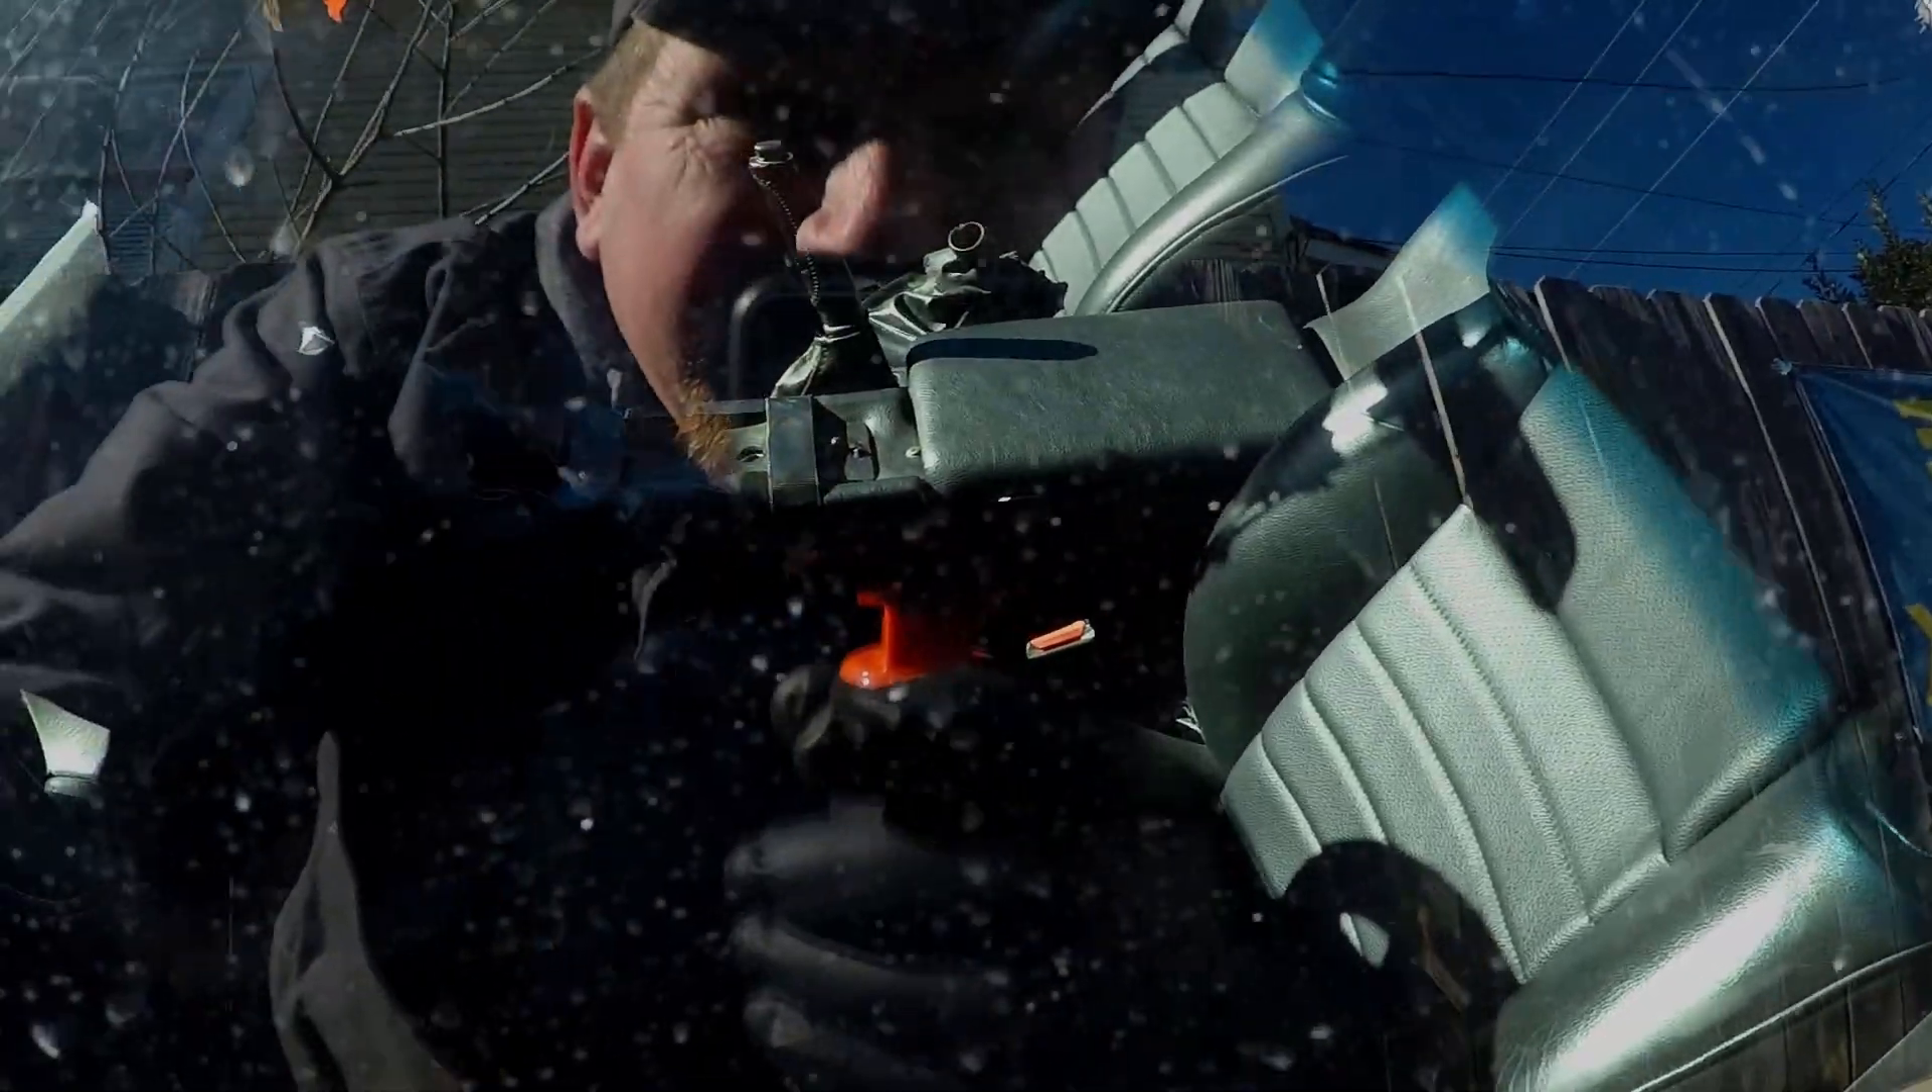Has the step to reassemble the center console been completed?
No.